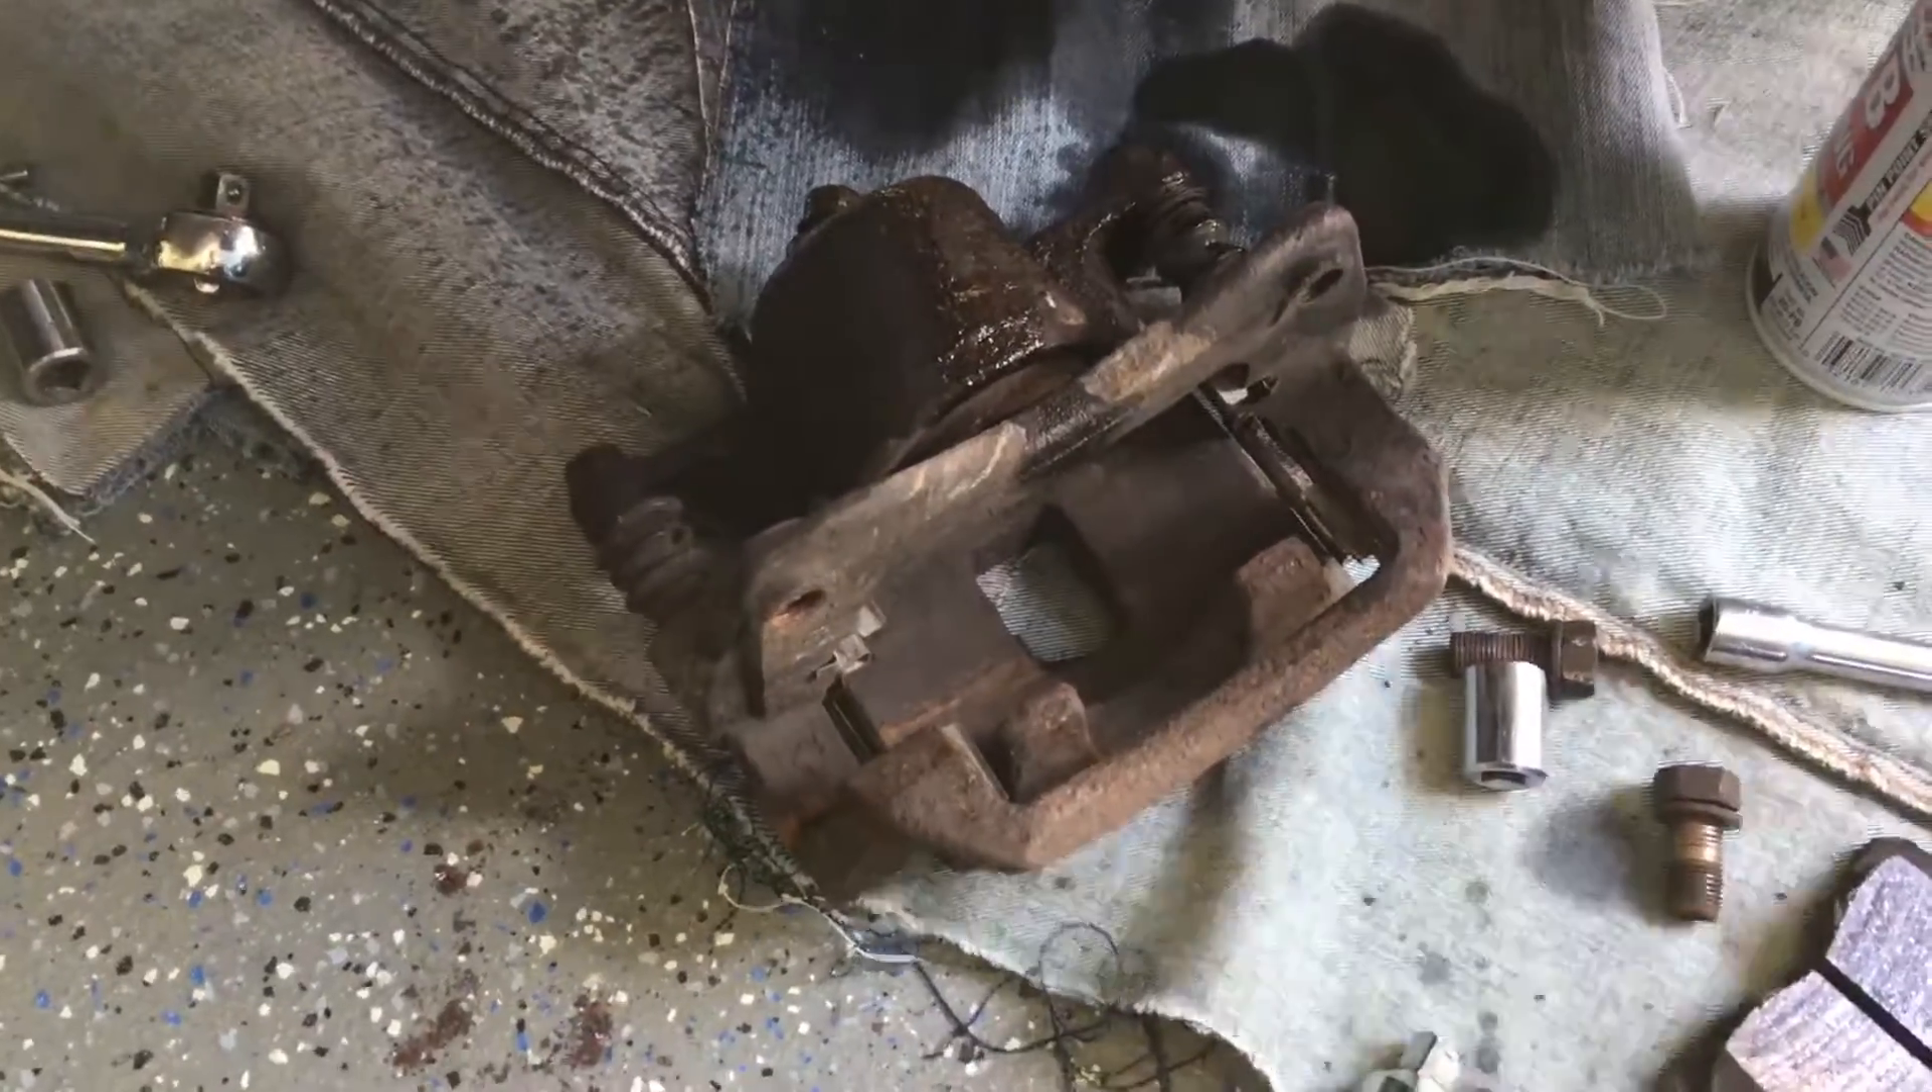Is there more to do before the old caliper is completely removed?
No.